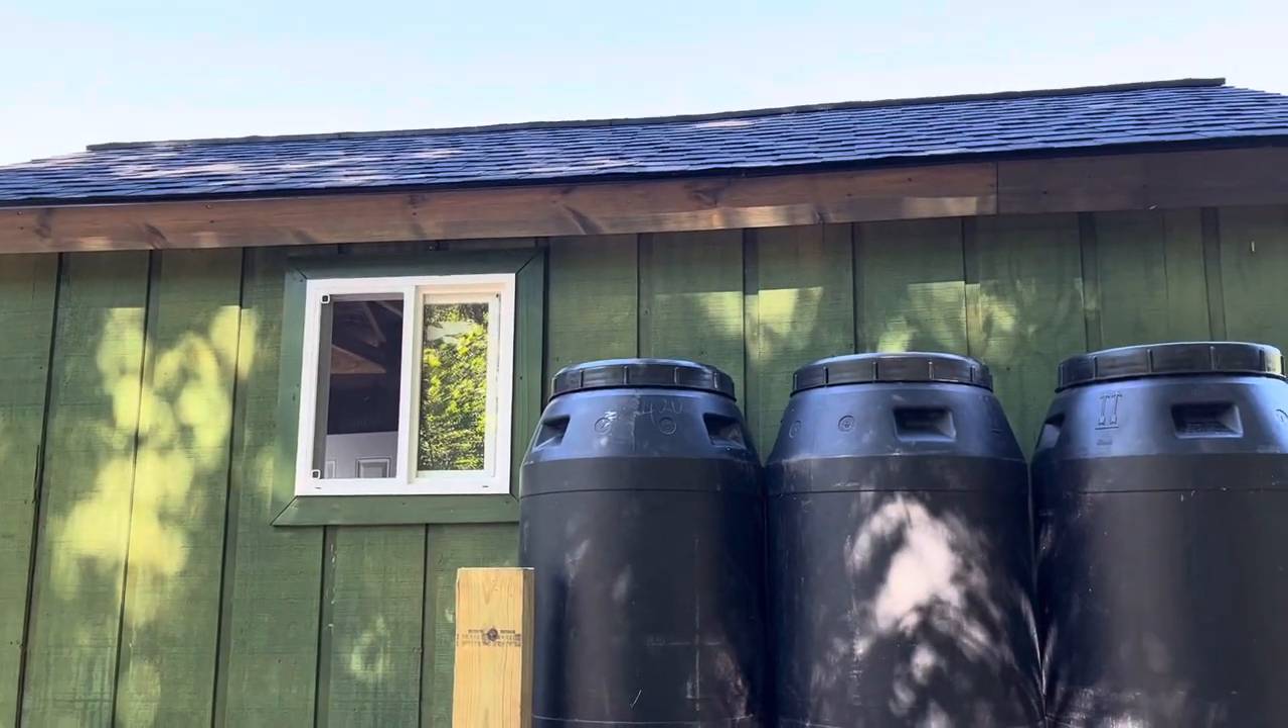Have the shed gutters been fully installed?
No.